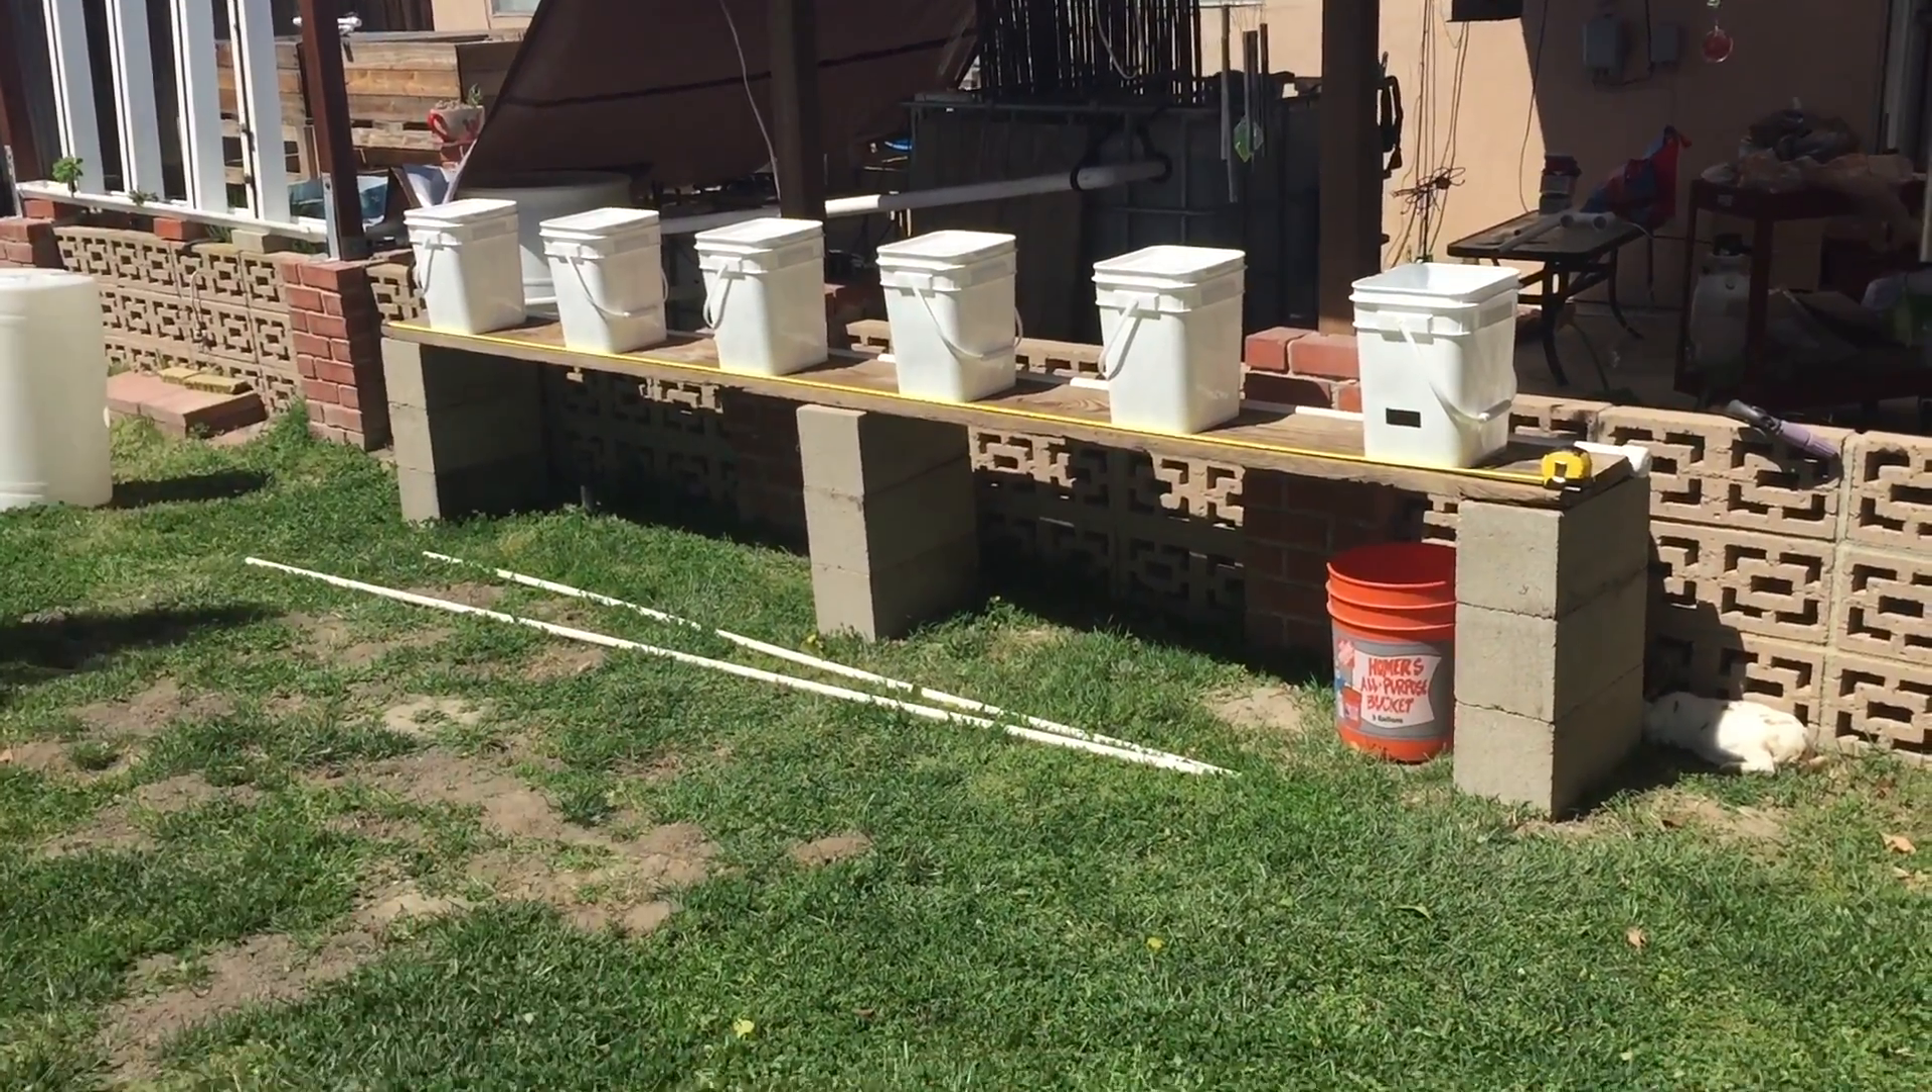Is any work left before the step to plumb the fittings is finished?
Yes.